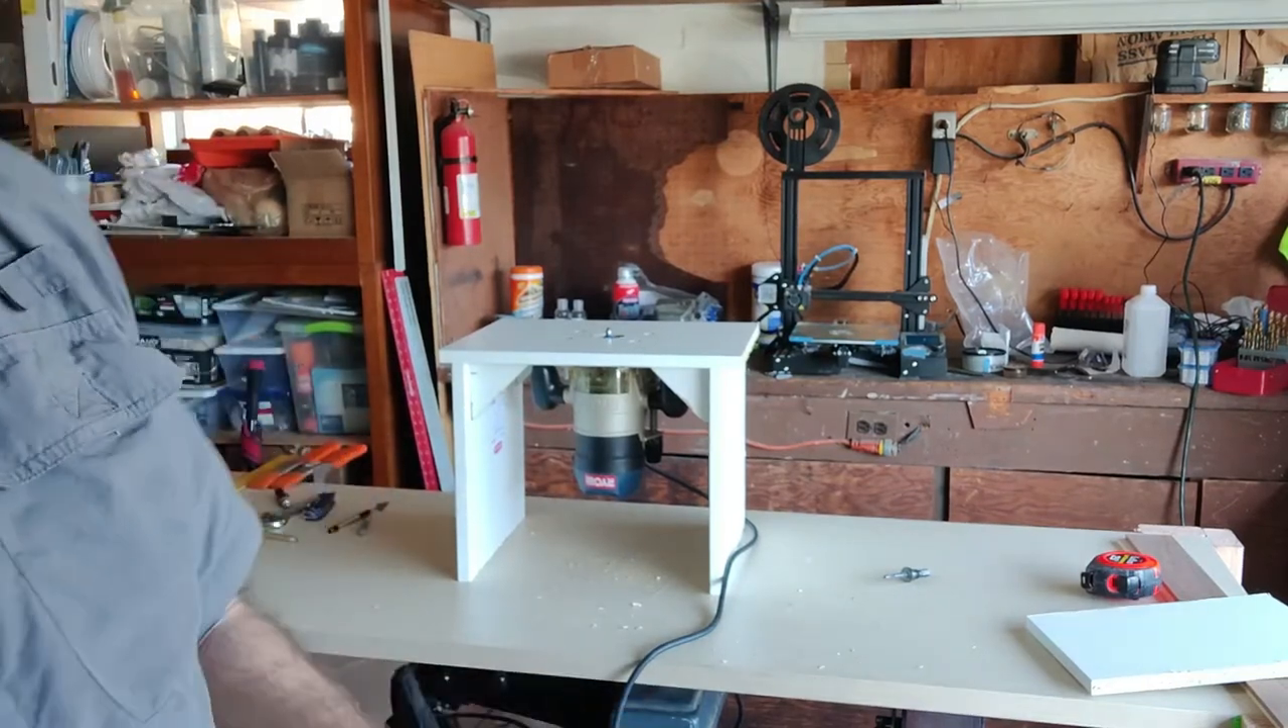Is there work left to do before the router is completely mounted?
No.